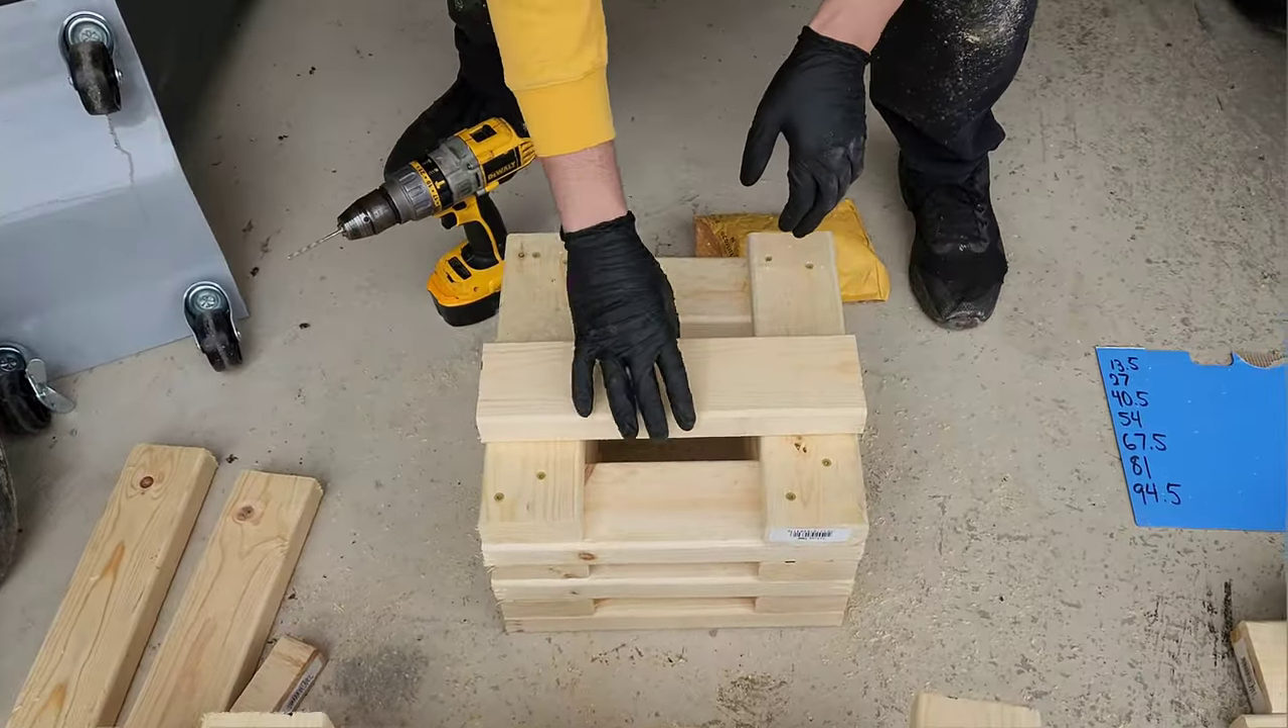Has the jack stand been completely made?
No.